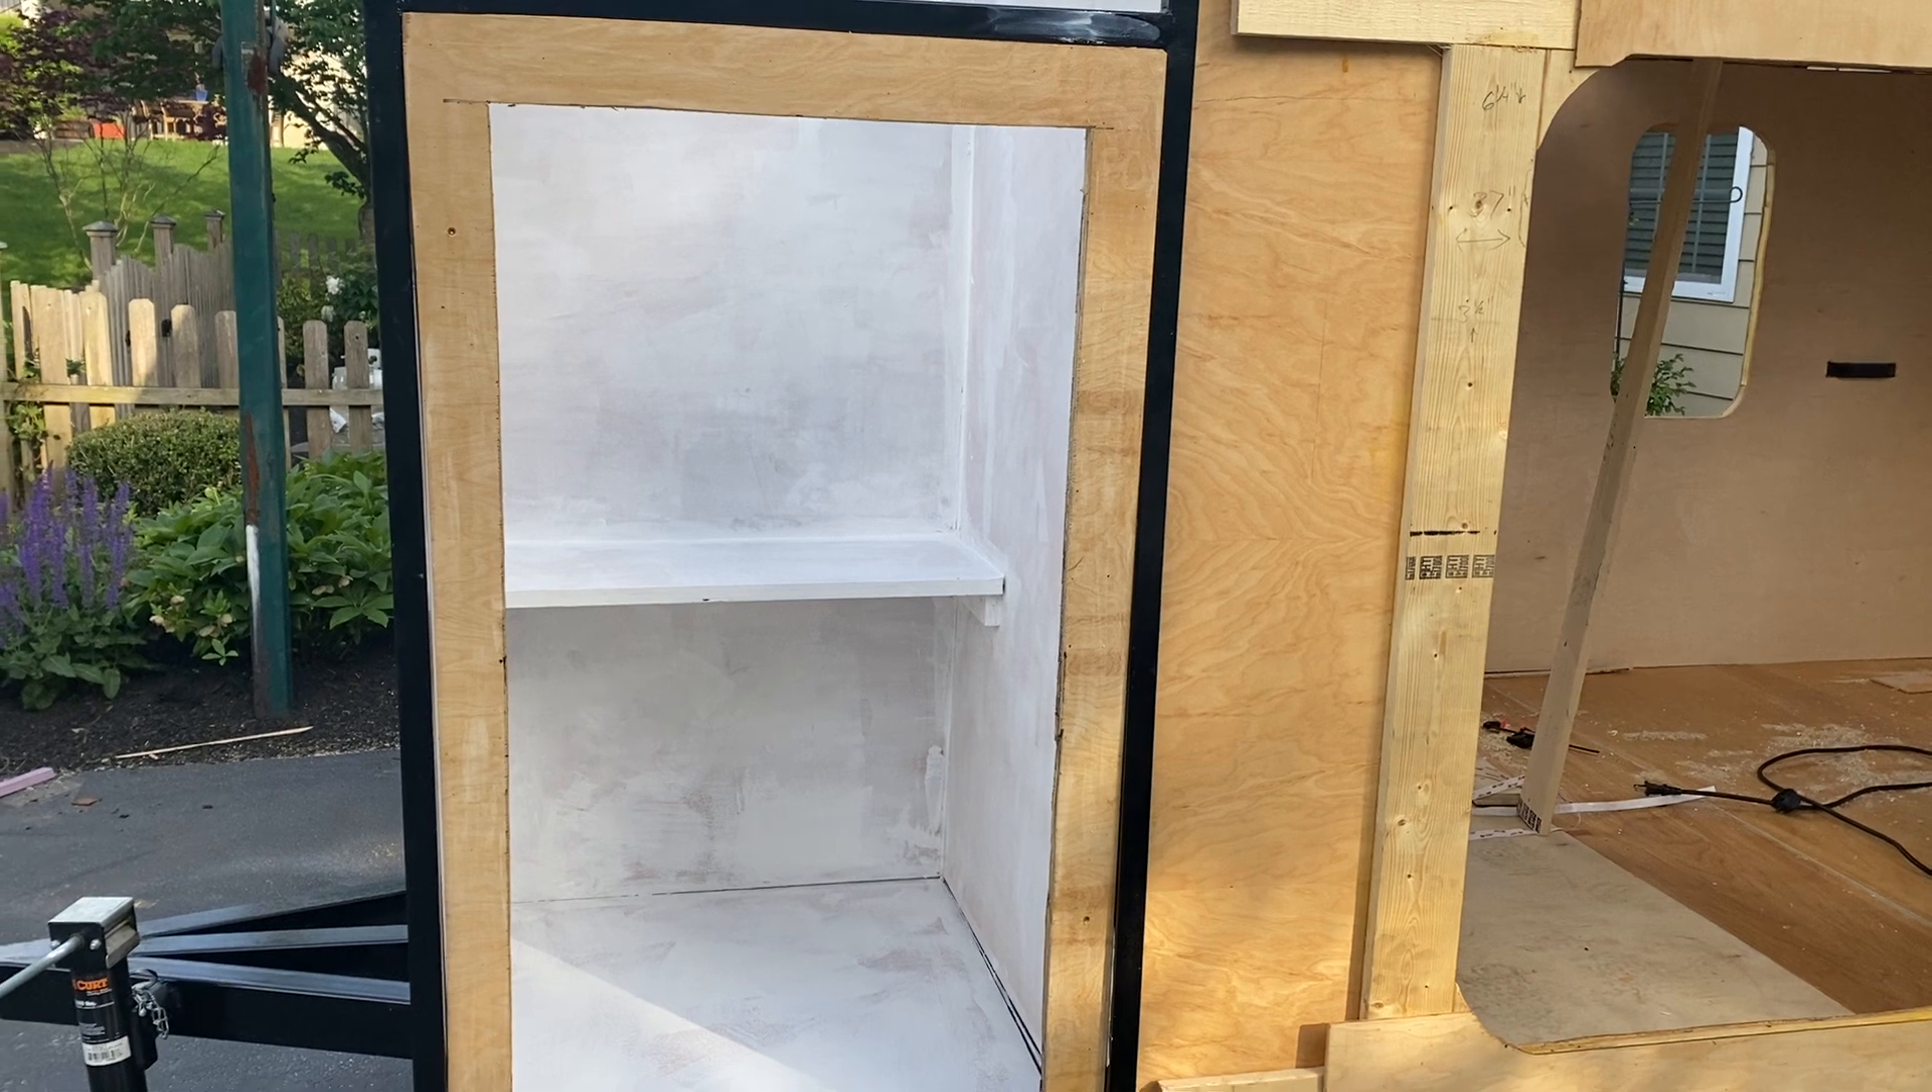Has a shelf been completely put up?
Yes.